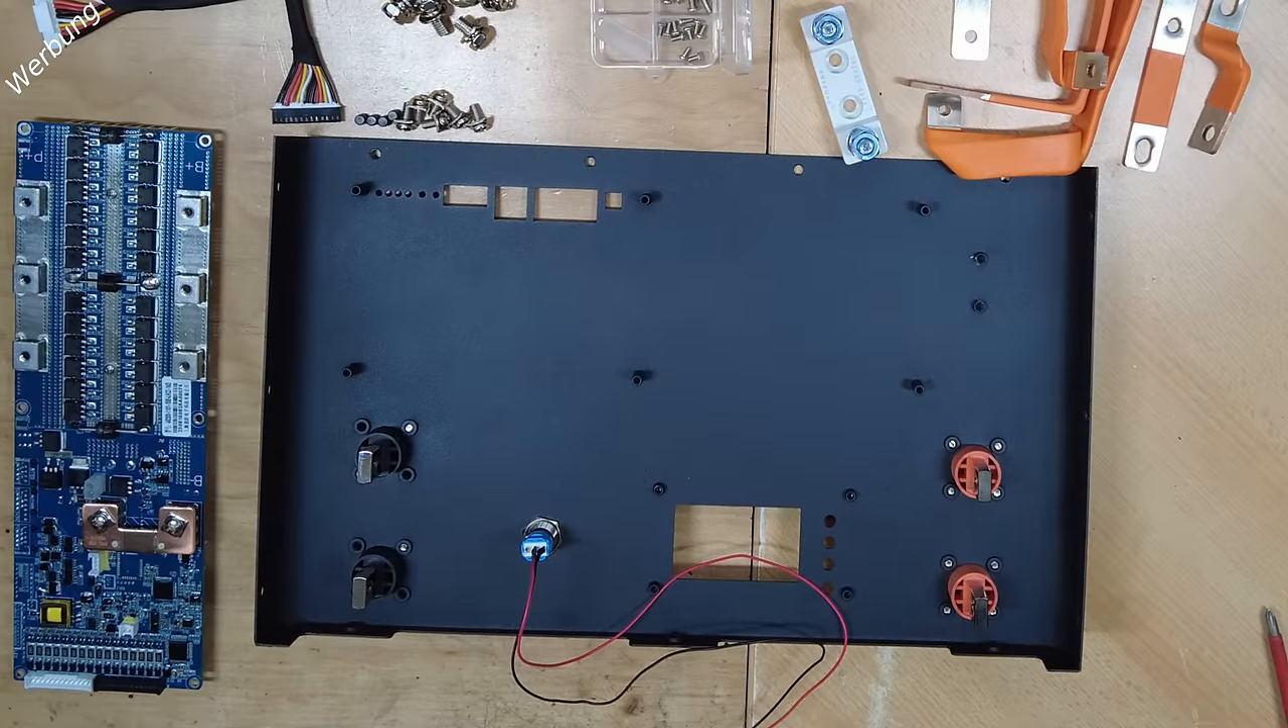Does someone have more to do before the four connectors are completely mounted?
No.